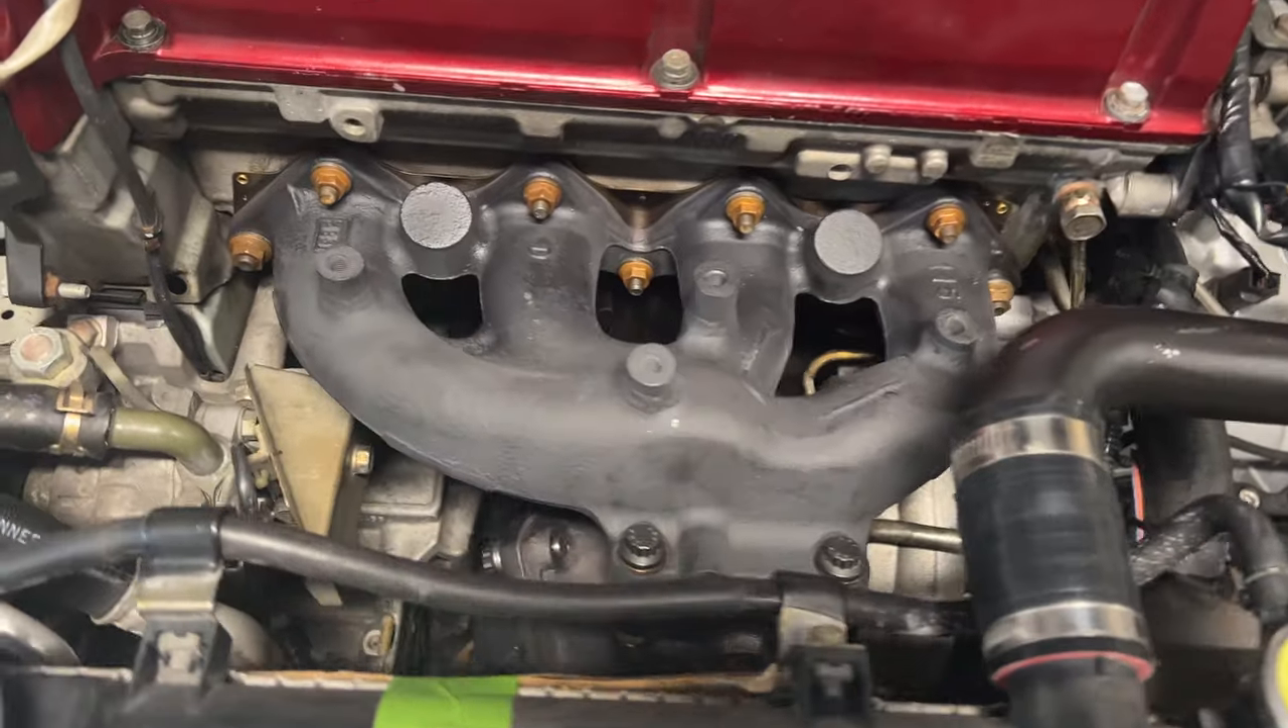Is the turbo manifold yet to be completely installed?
No.